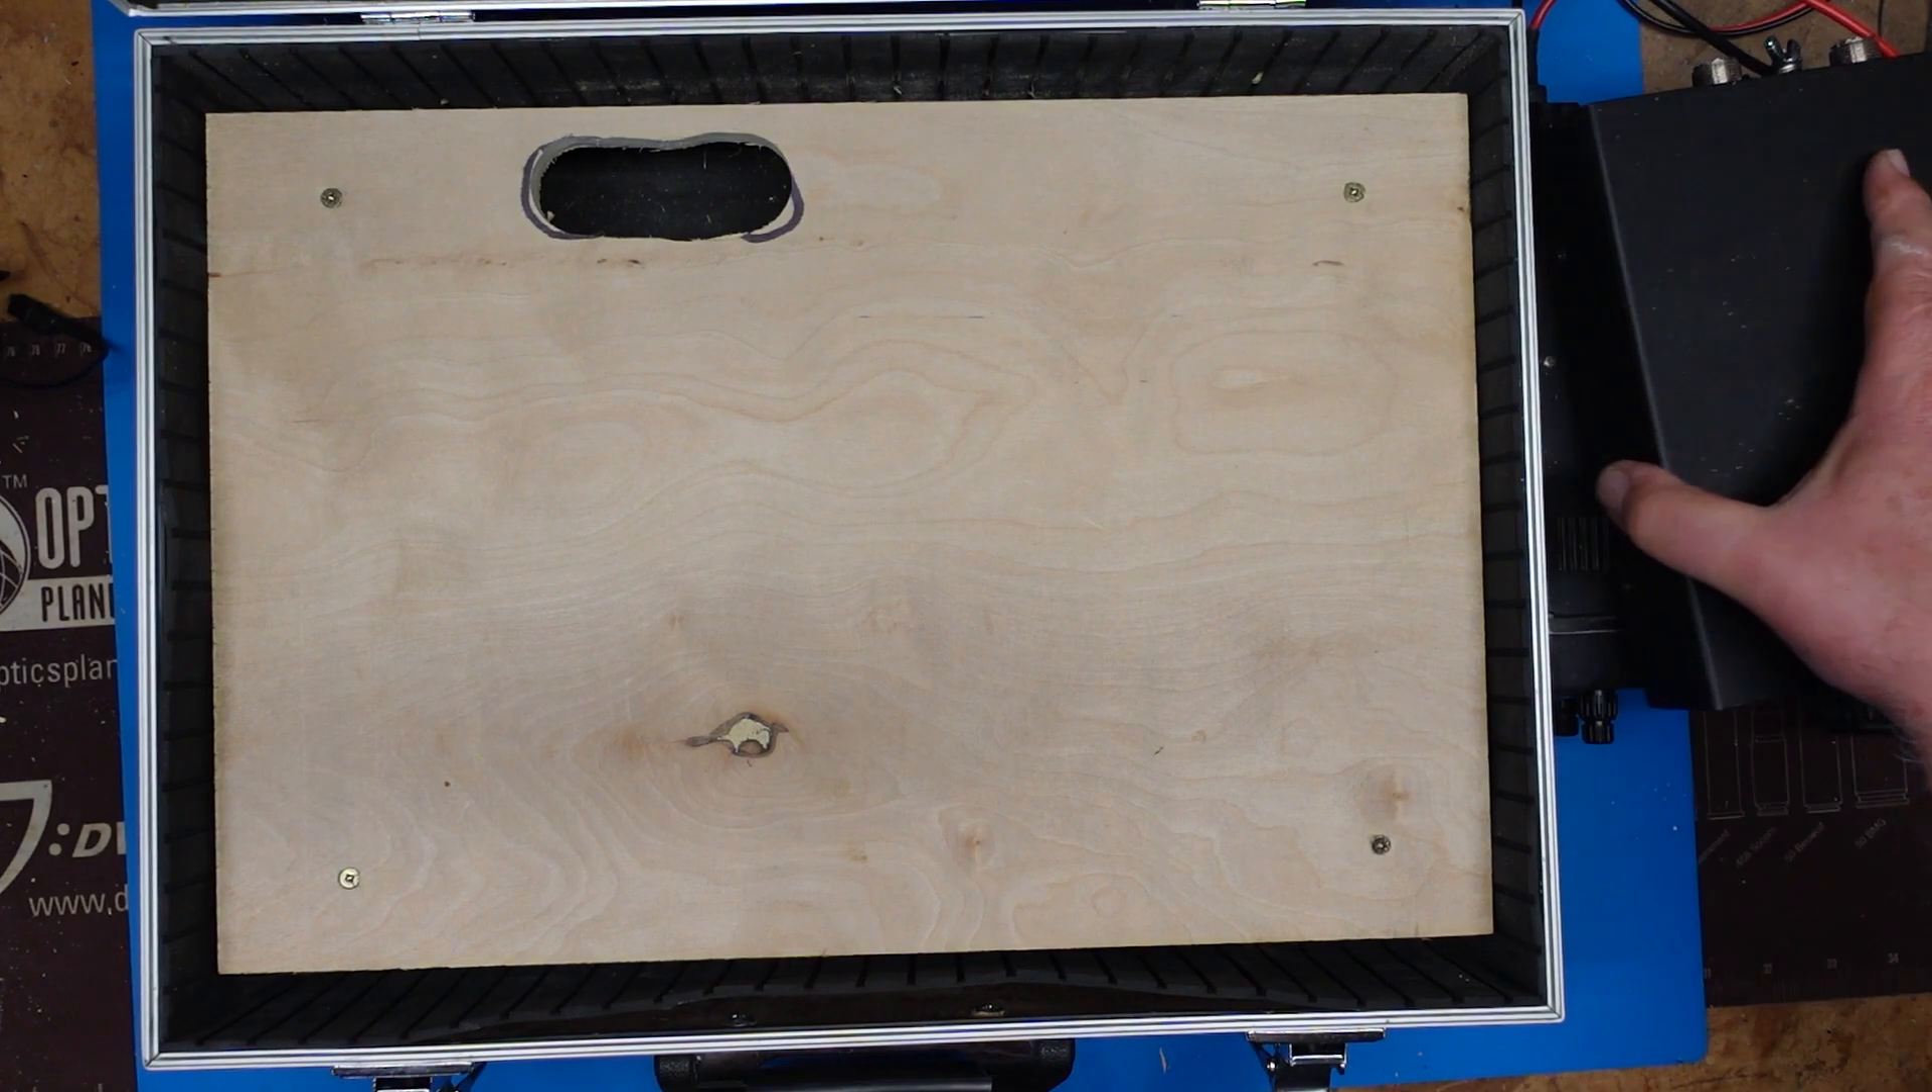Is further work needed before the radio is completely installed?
Yes.